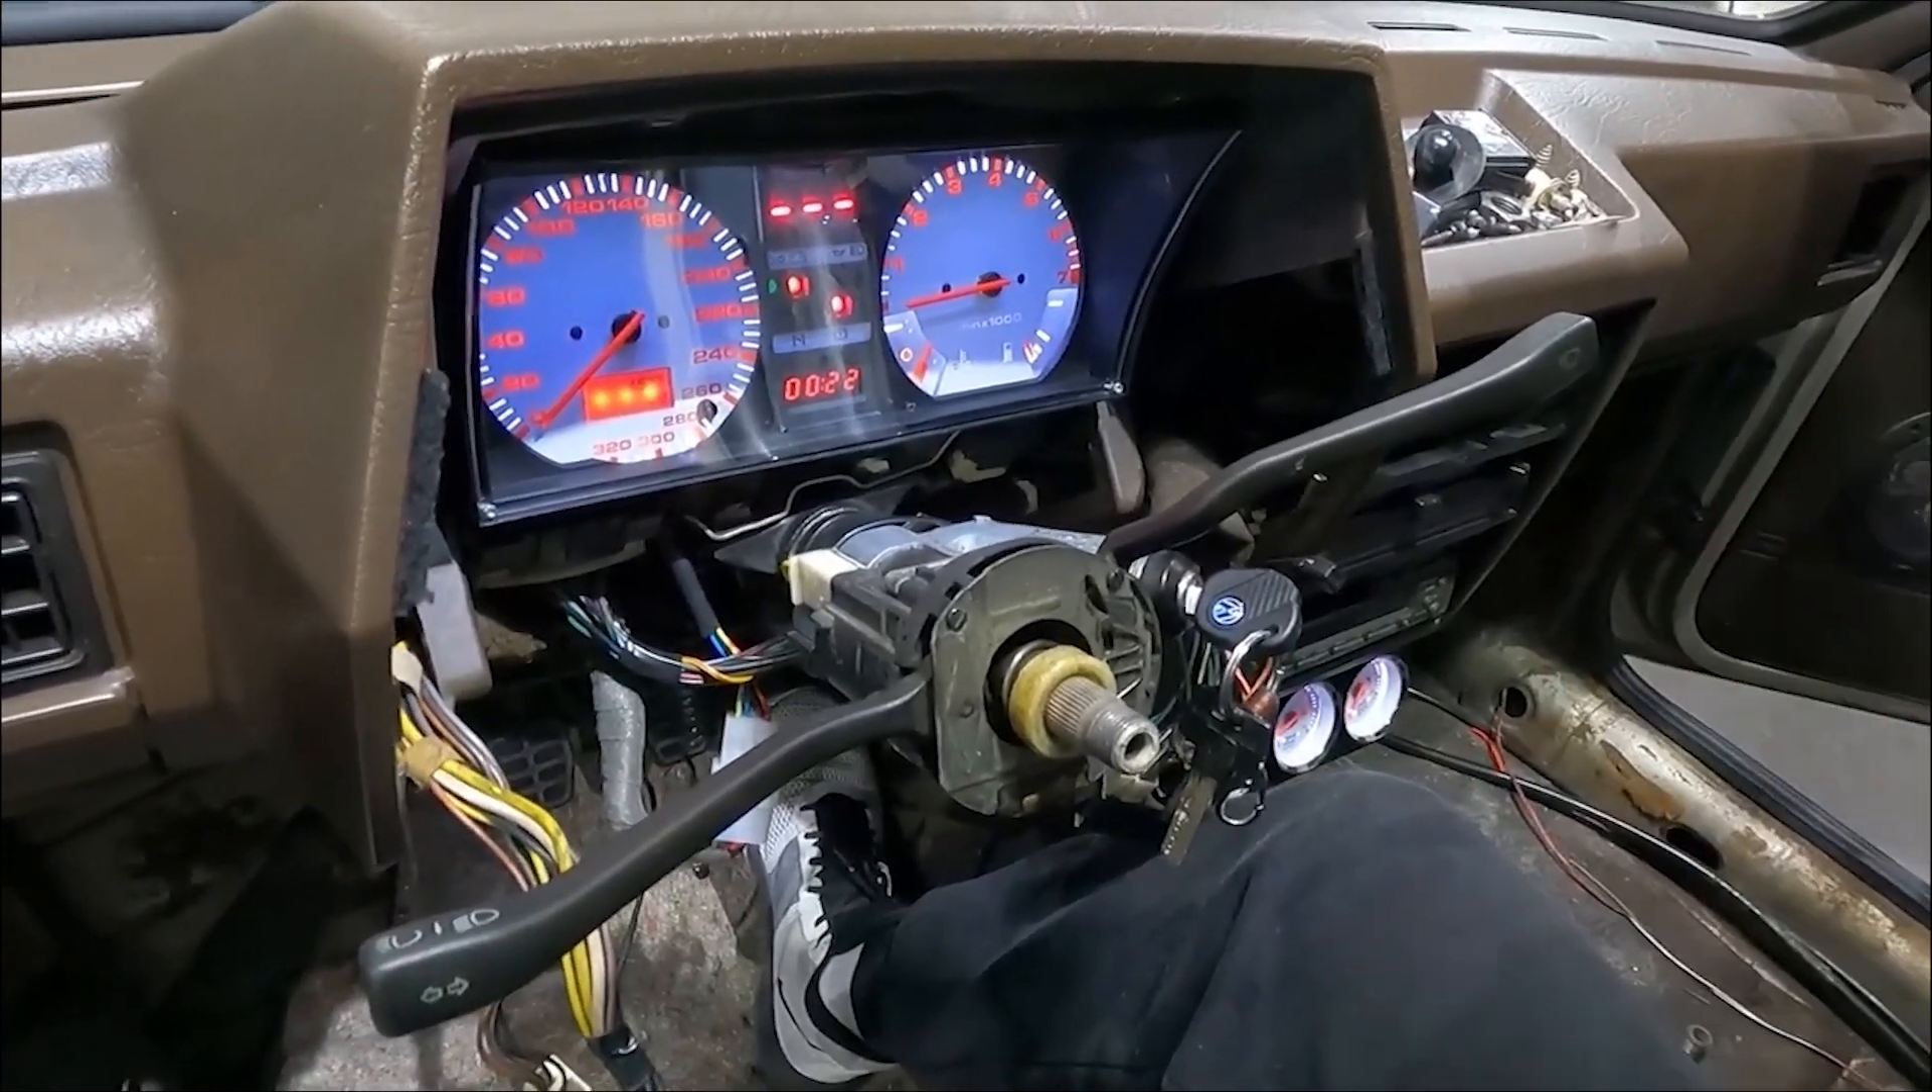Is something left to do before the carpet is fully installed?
Yes.